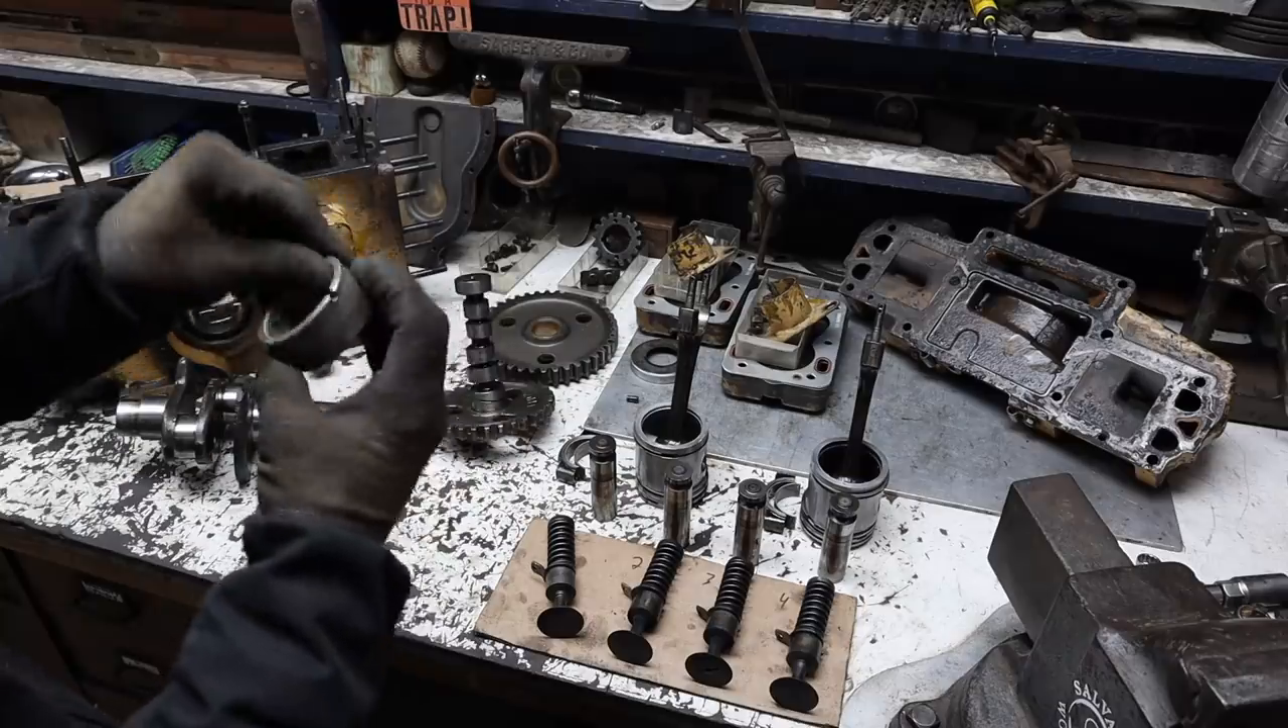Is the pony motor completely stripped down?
Yes.